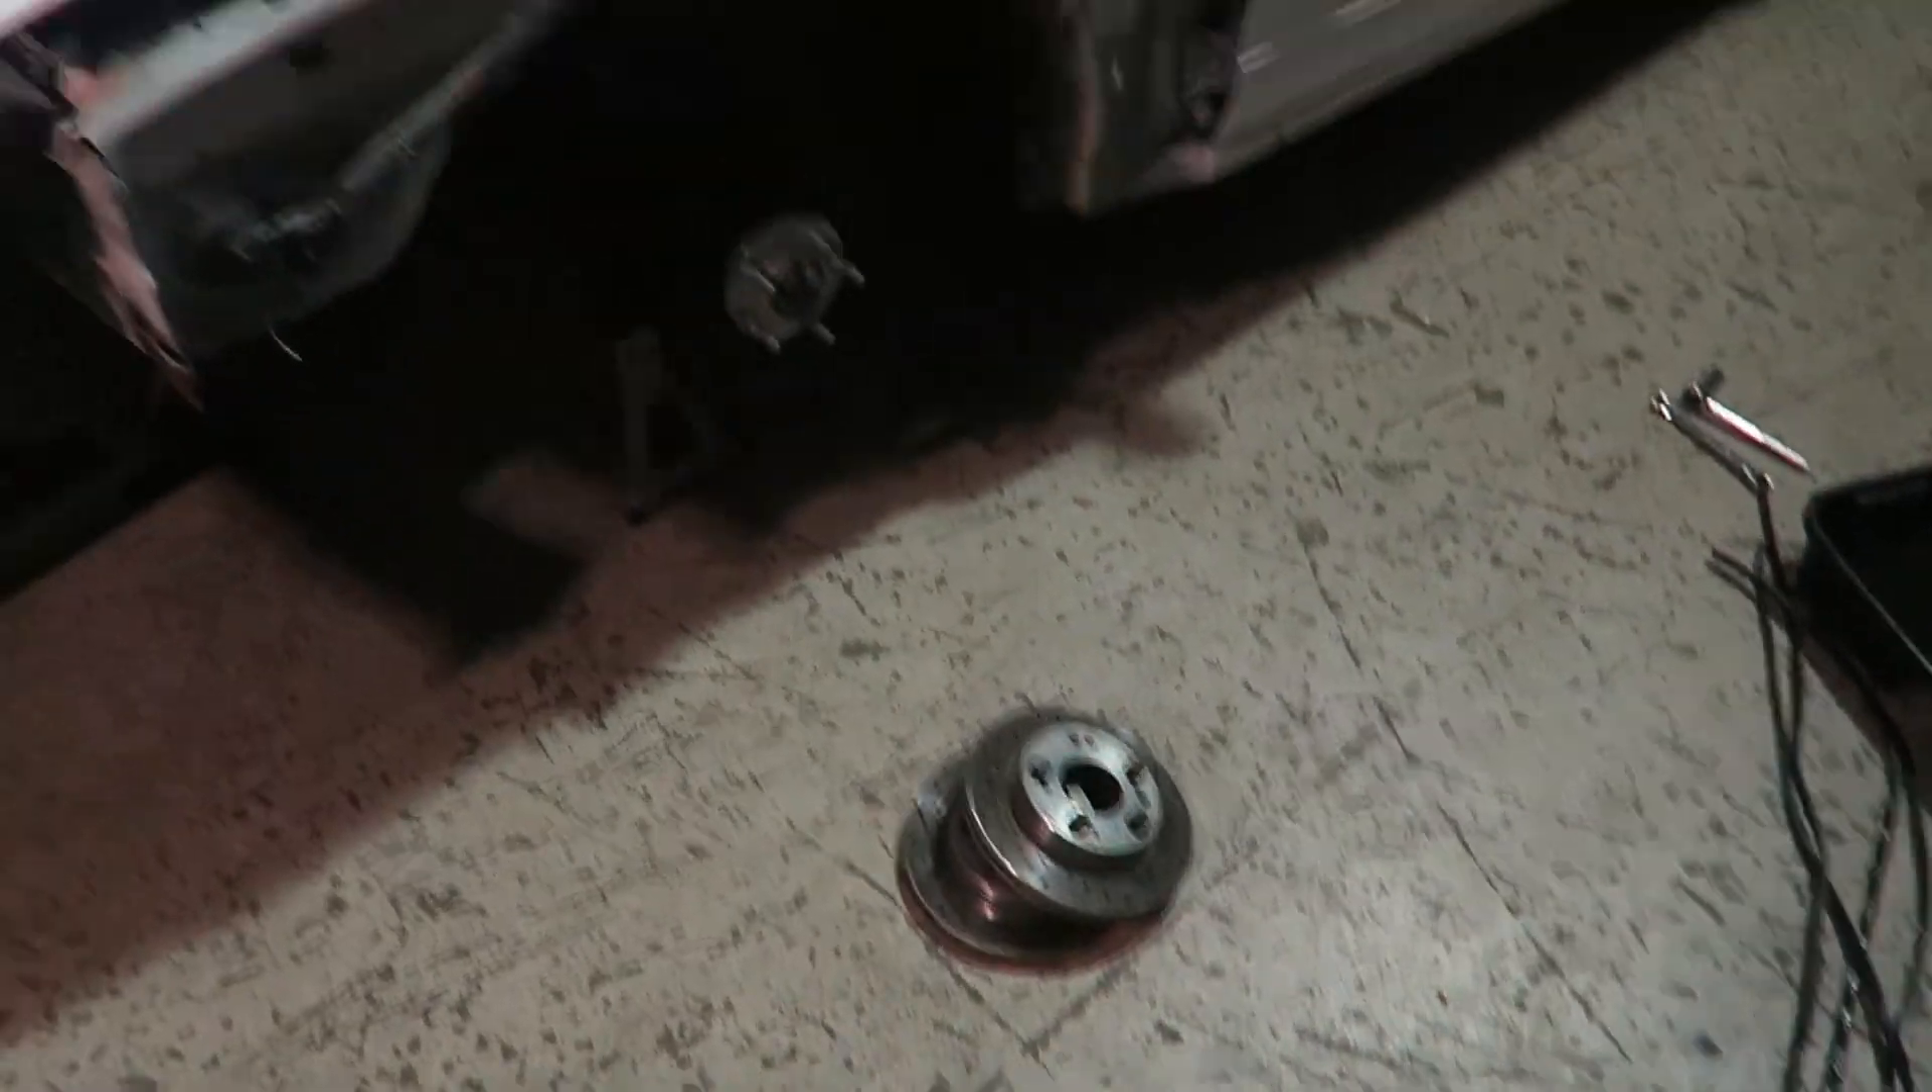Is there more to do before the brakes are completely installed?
Yes.